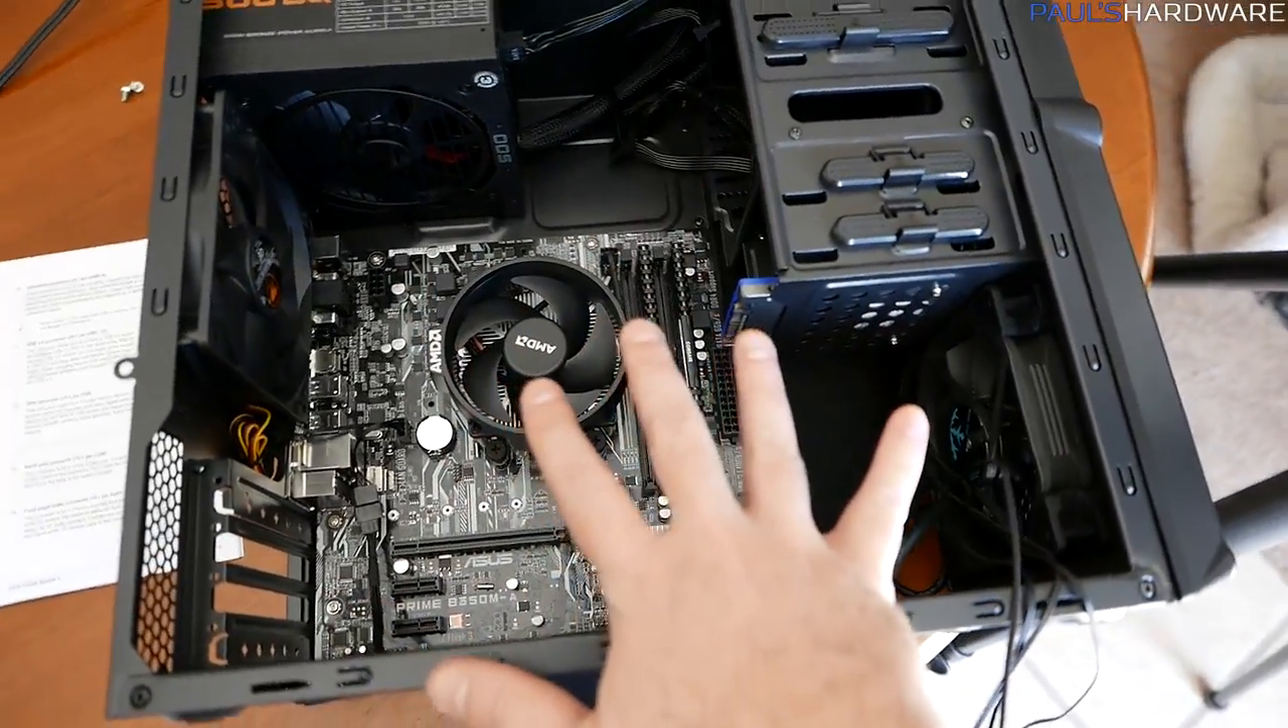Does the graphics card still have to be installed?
Yes.